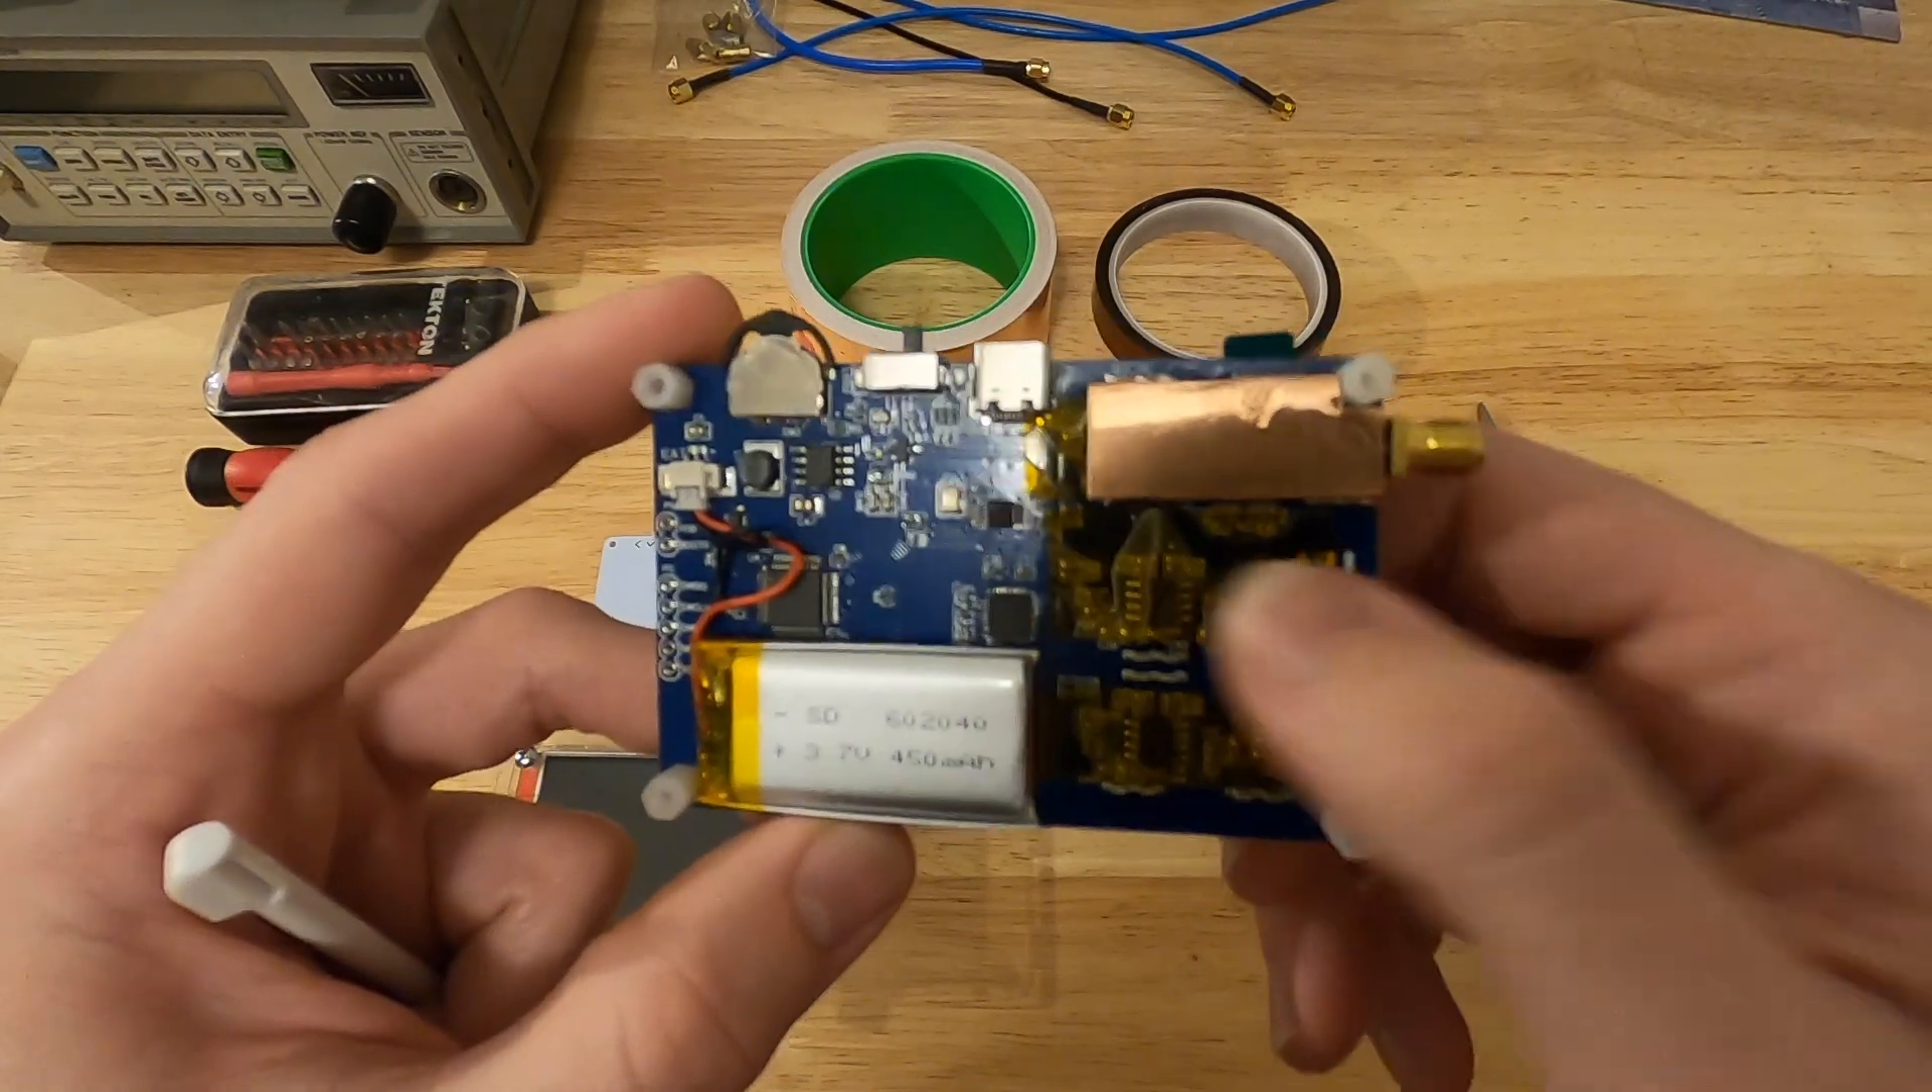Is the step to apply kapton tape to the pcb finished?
Yes.